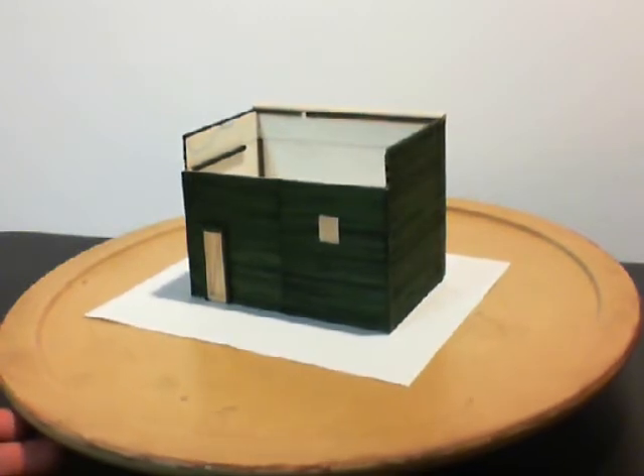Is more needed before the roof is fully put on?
Yes.